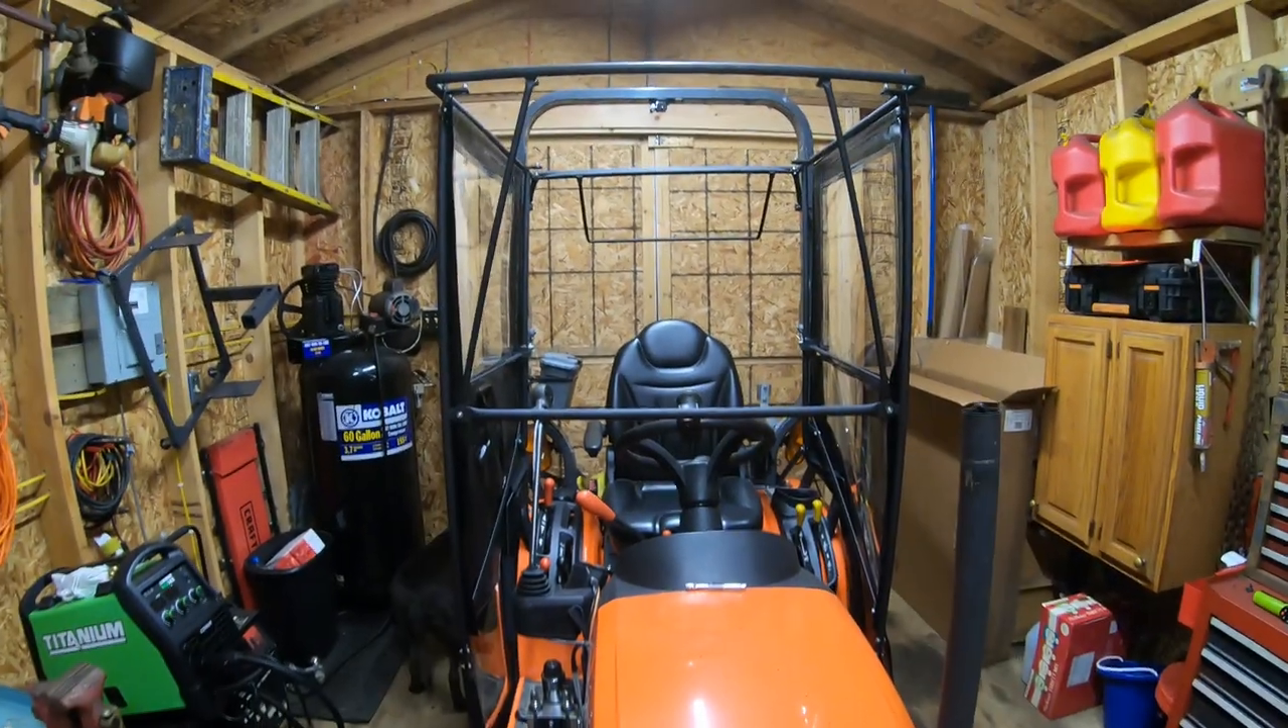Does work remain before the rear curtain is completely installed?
Yes.